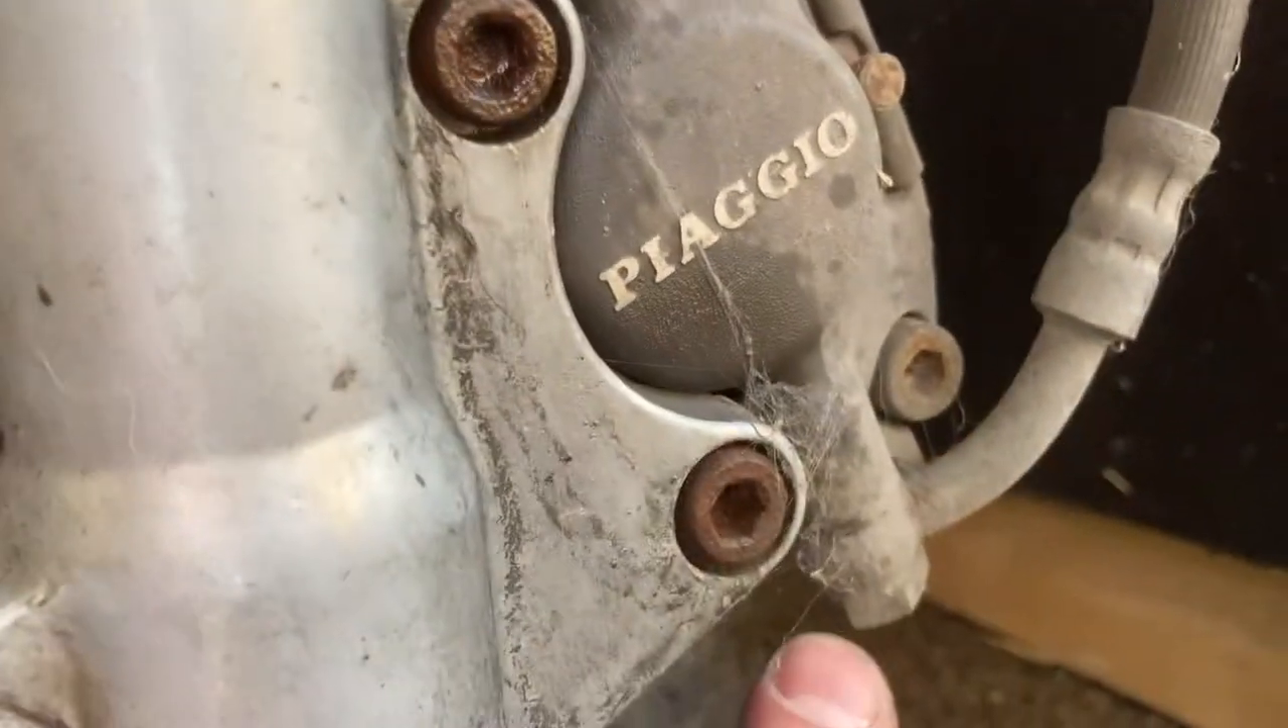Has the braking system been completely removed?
No.